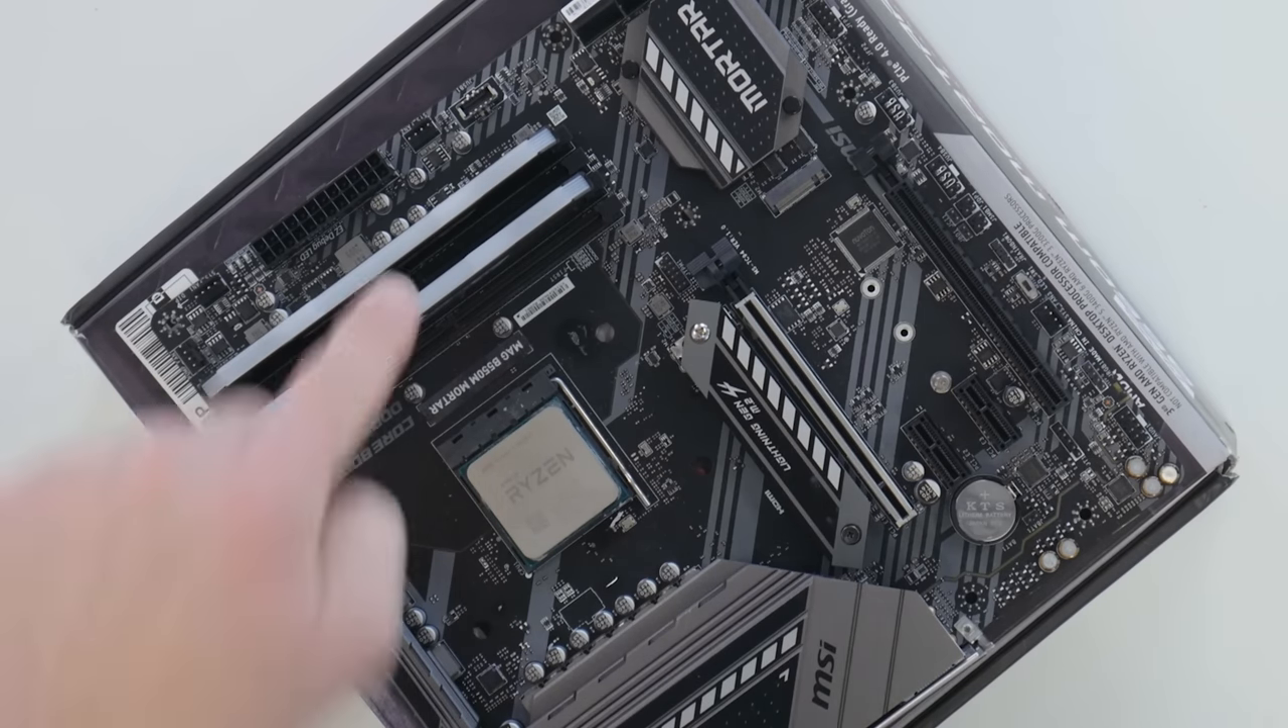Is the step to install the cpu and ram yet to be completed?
No.